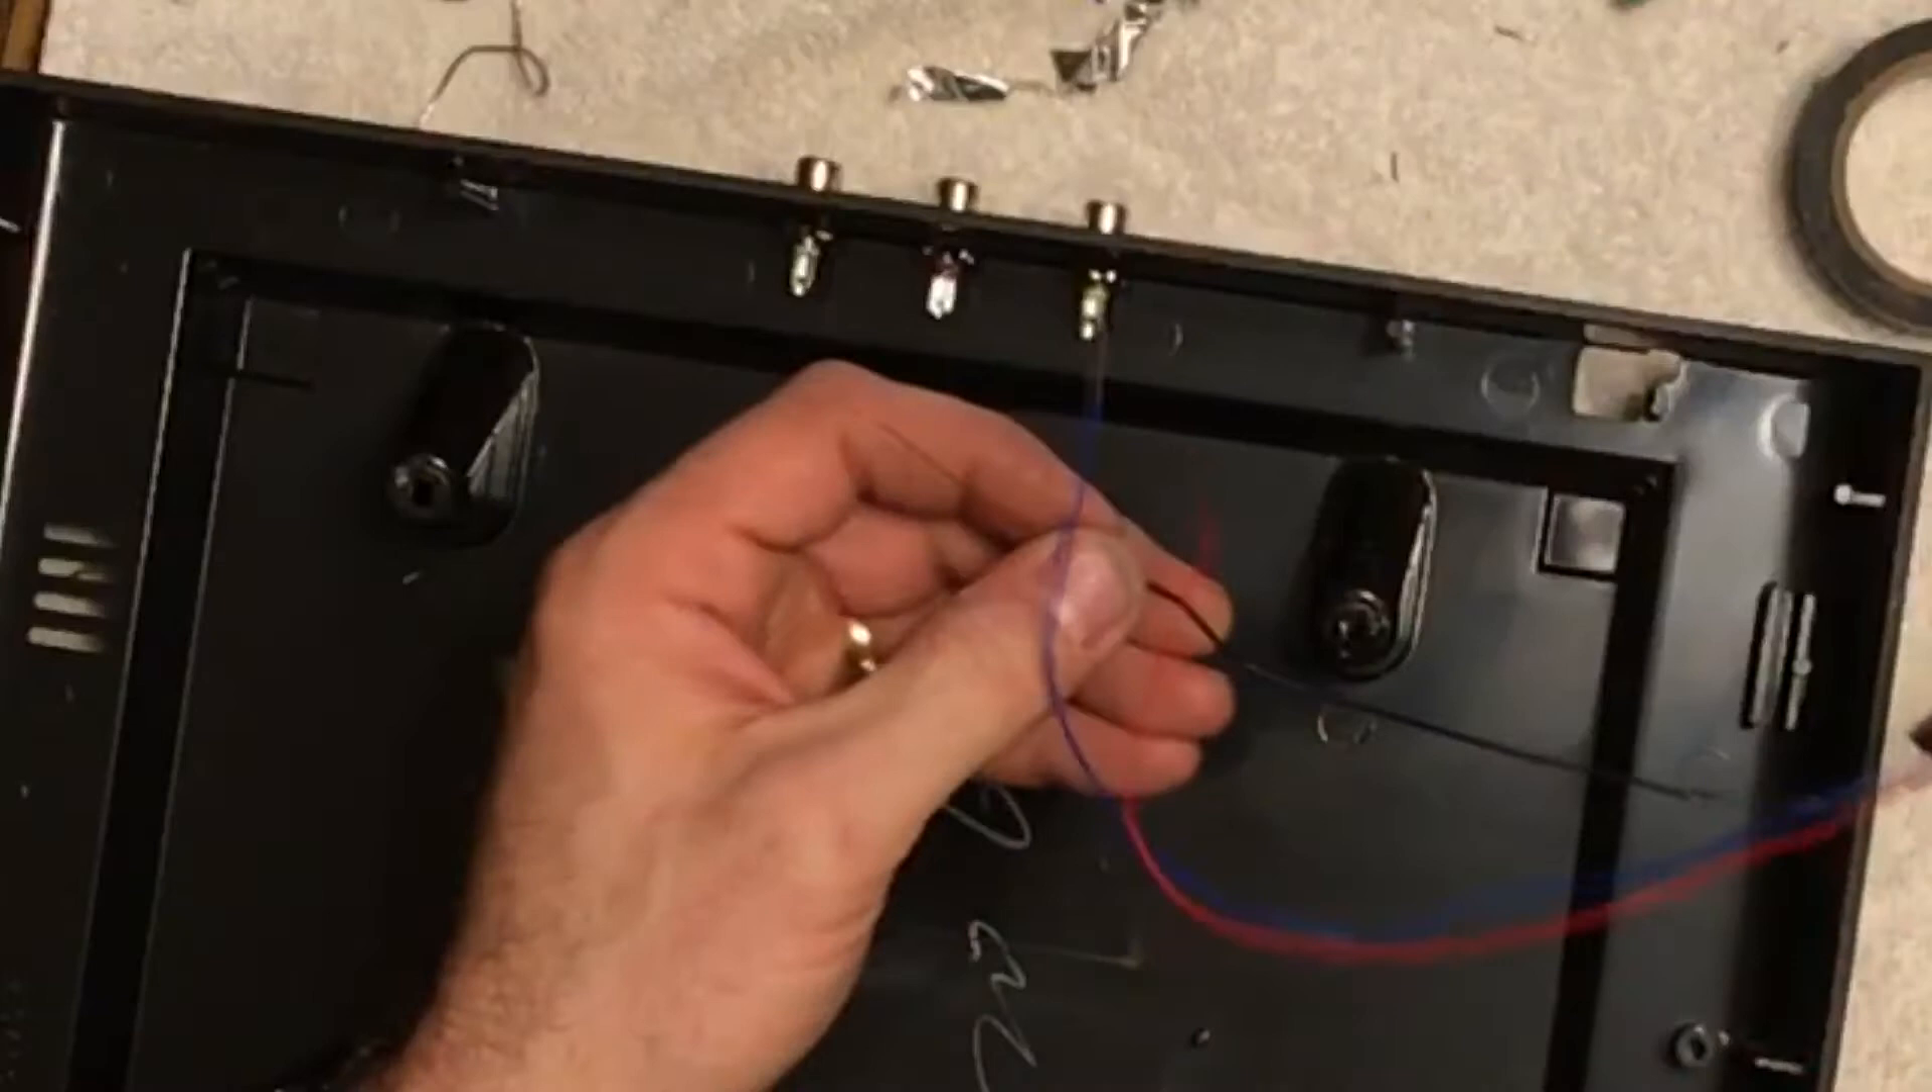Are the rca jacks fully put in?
Yes.